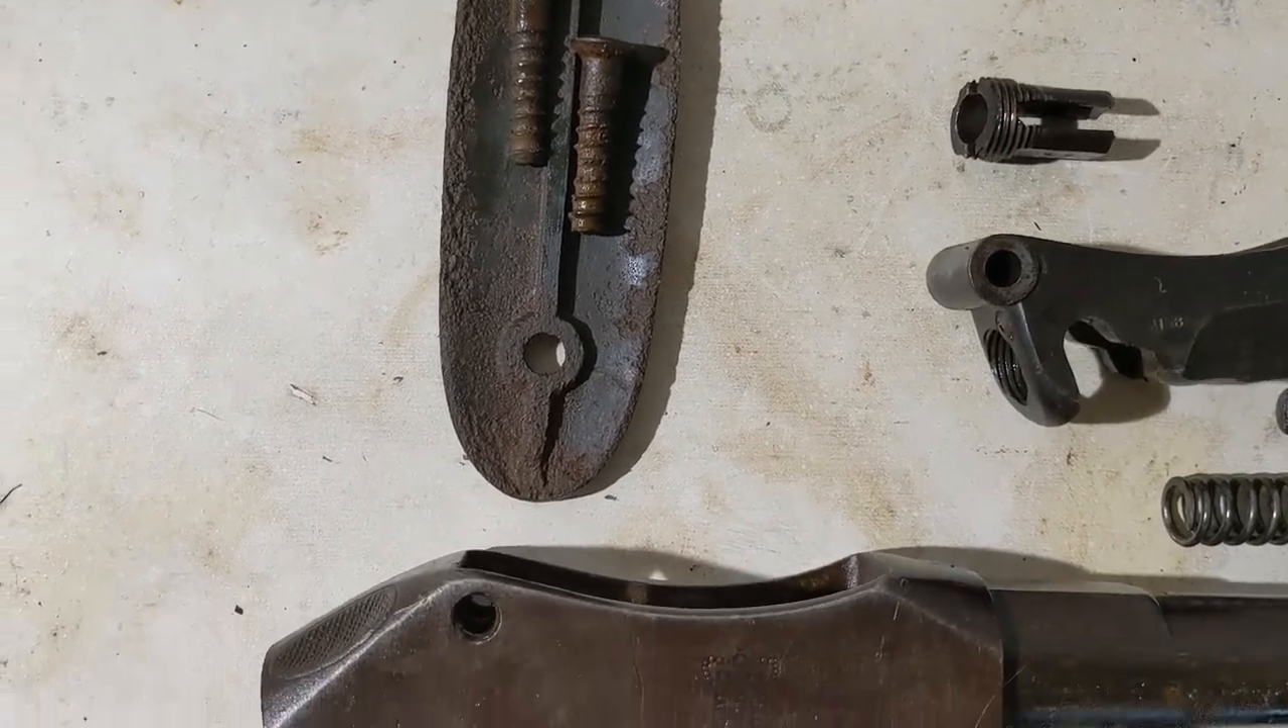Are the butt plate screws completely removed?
Yes.